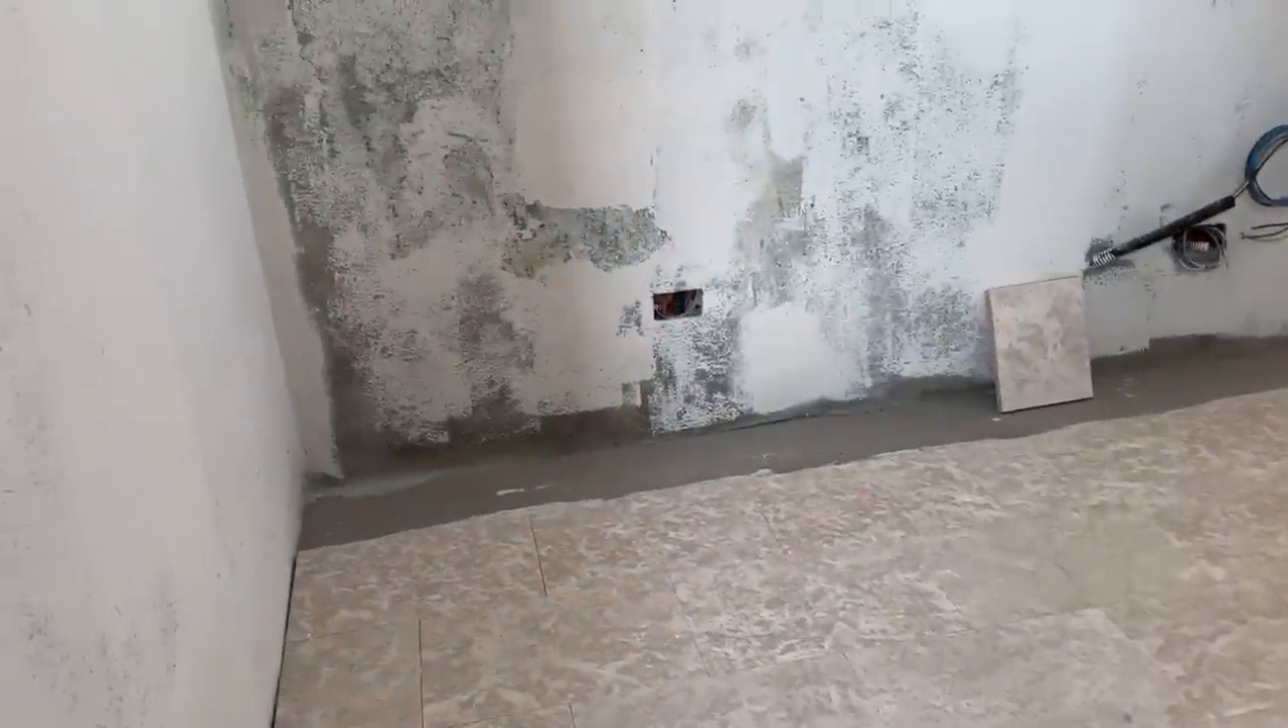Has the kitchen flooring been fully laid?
No.